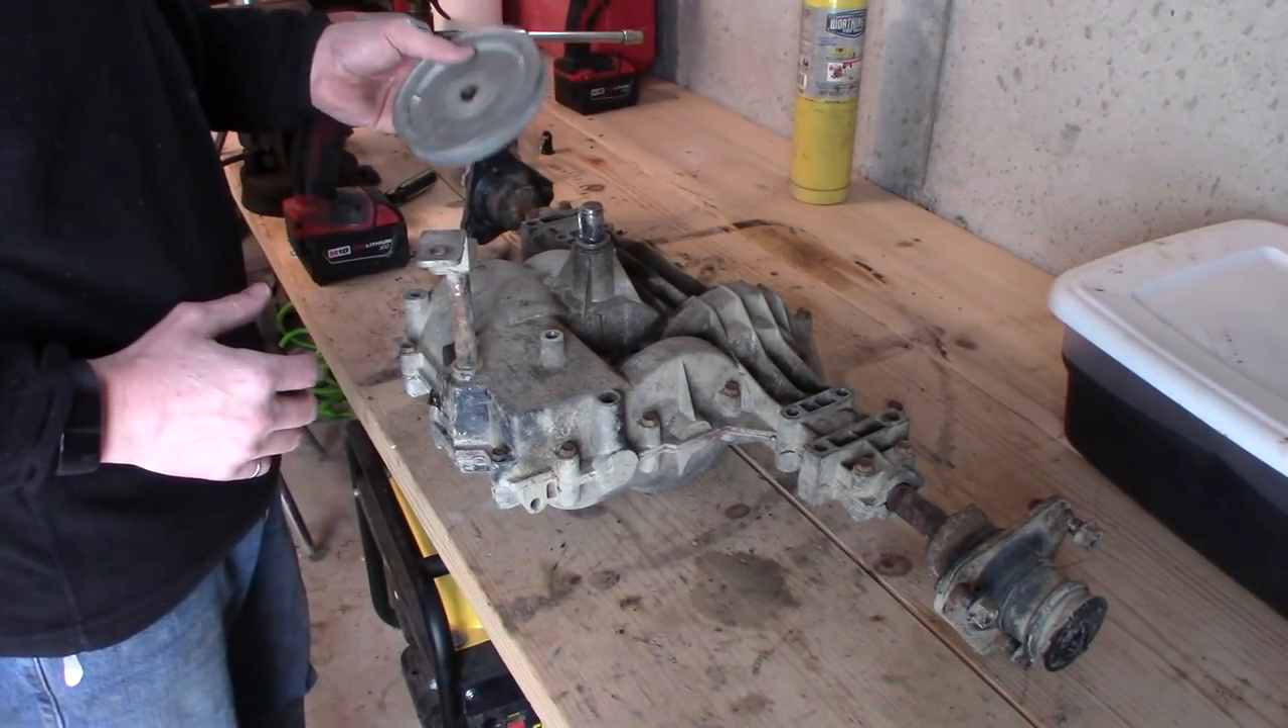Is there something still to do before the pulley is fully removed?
No.